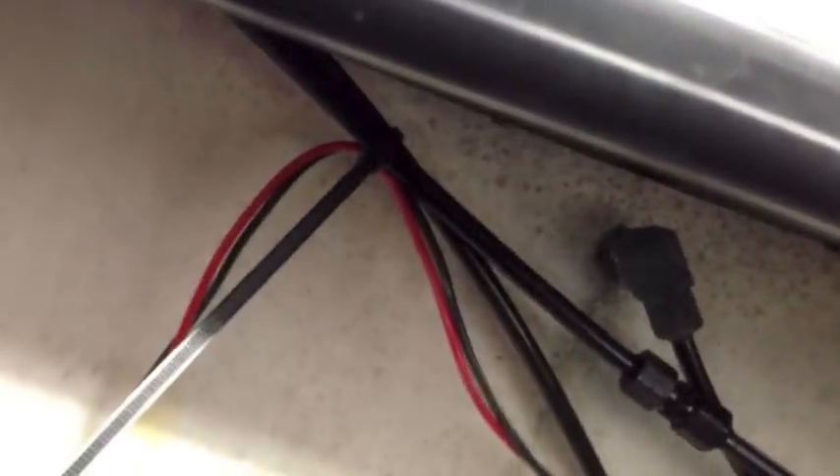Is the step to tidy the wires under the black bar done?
No.